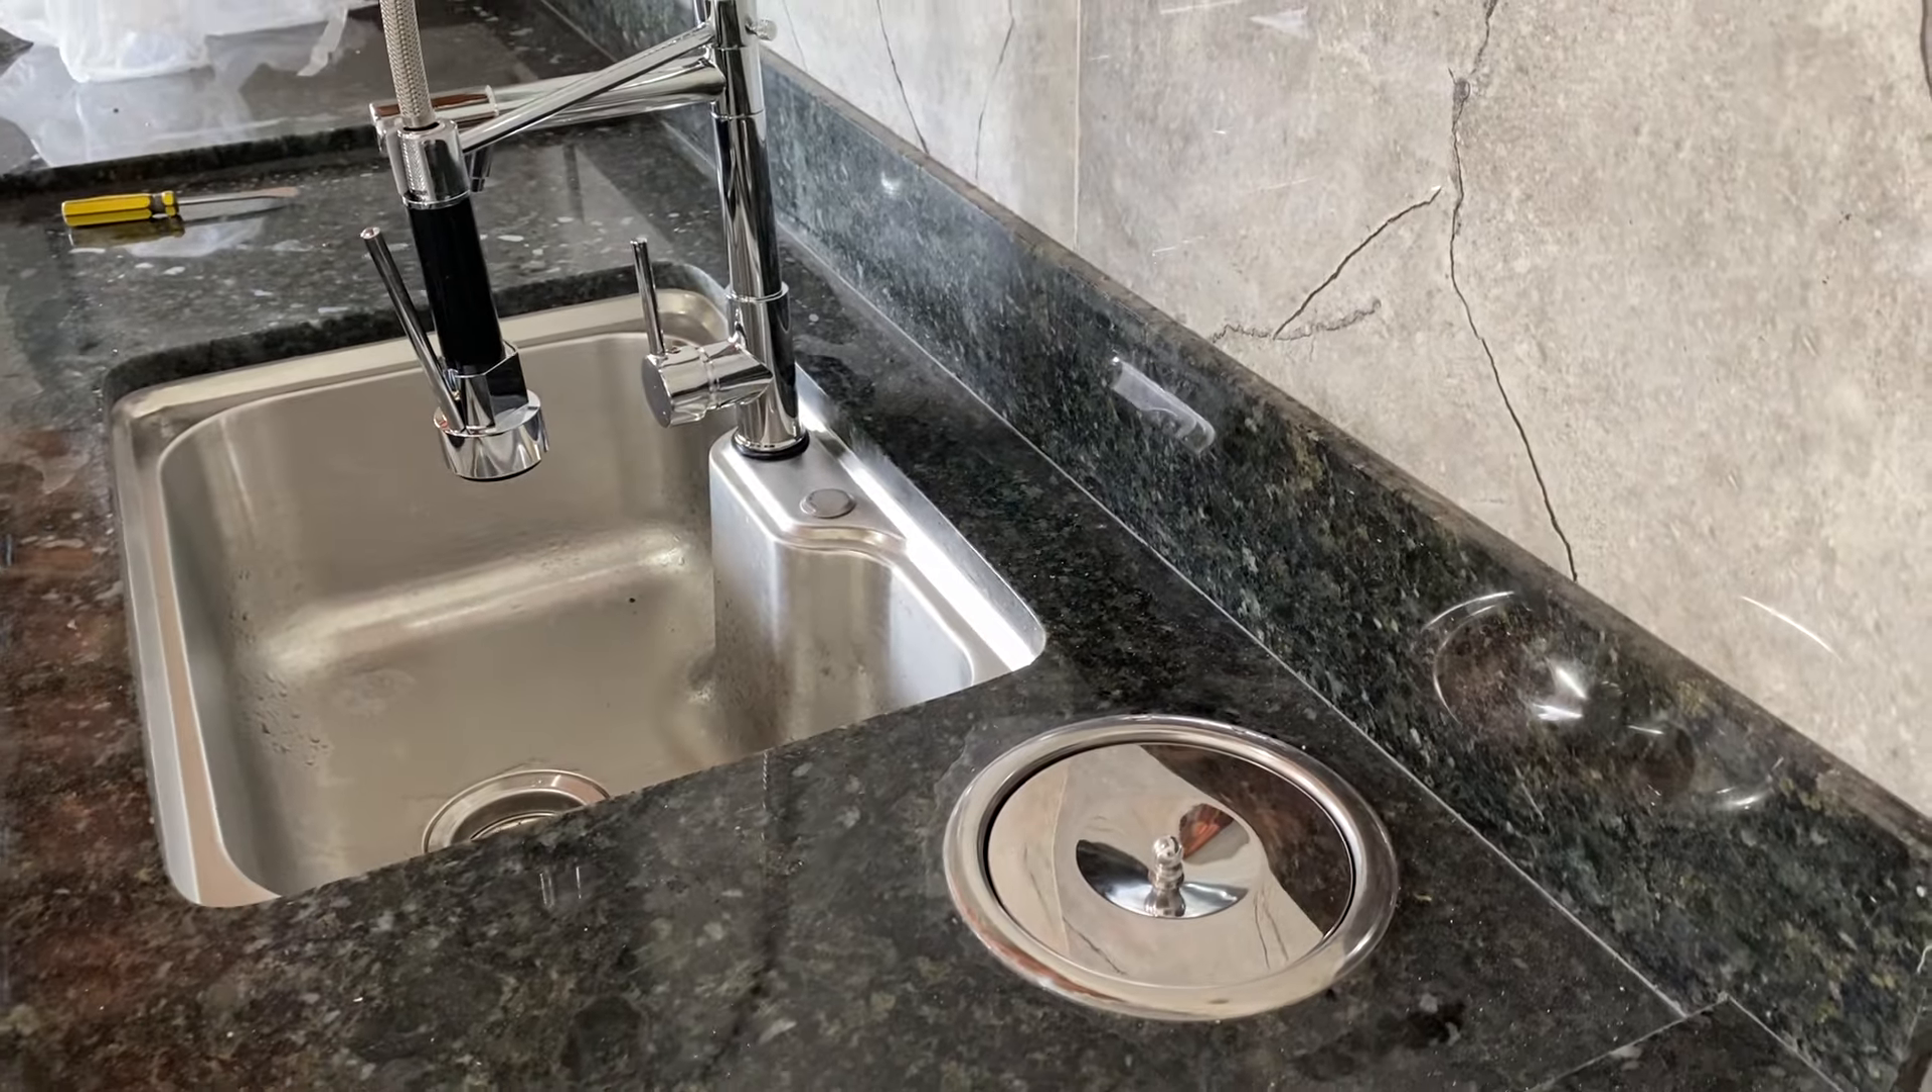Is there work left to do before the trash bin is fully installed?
No.